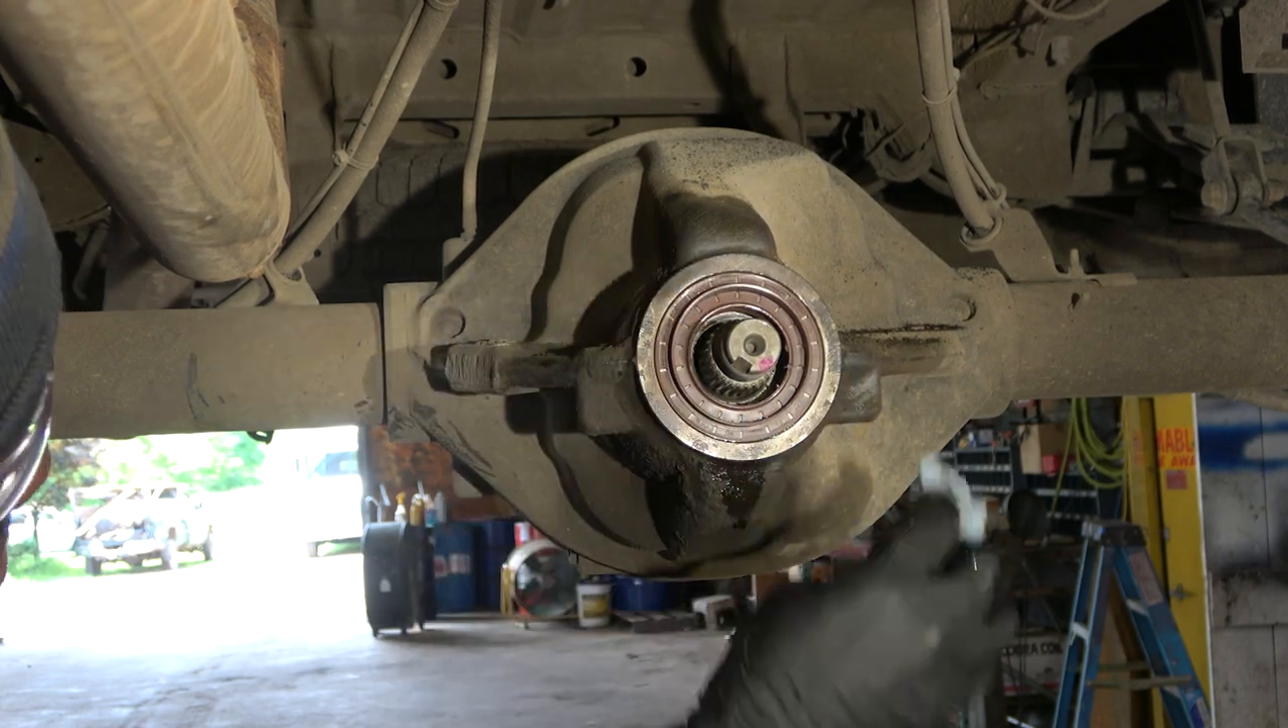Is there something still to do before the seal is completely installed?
No.